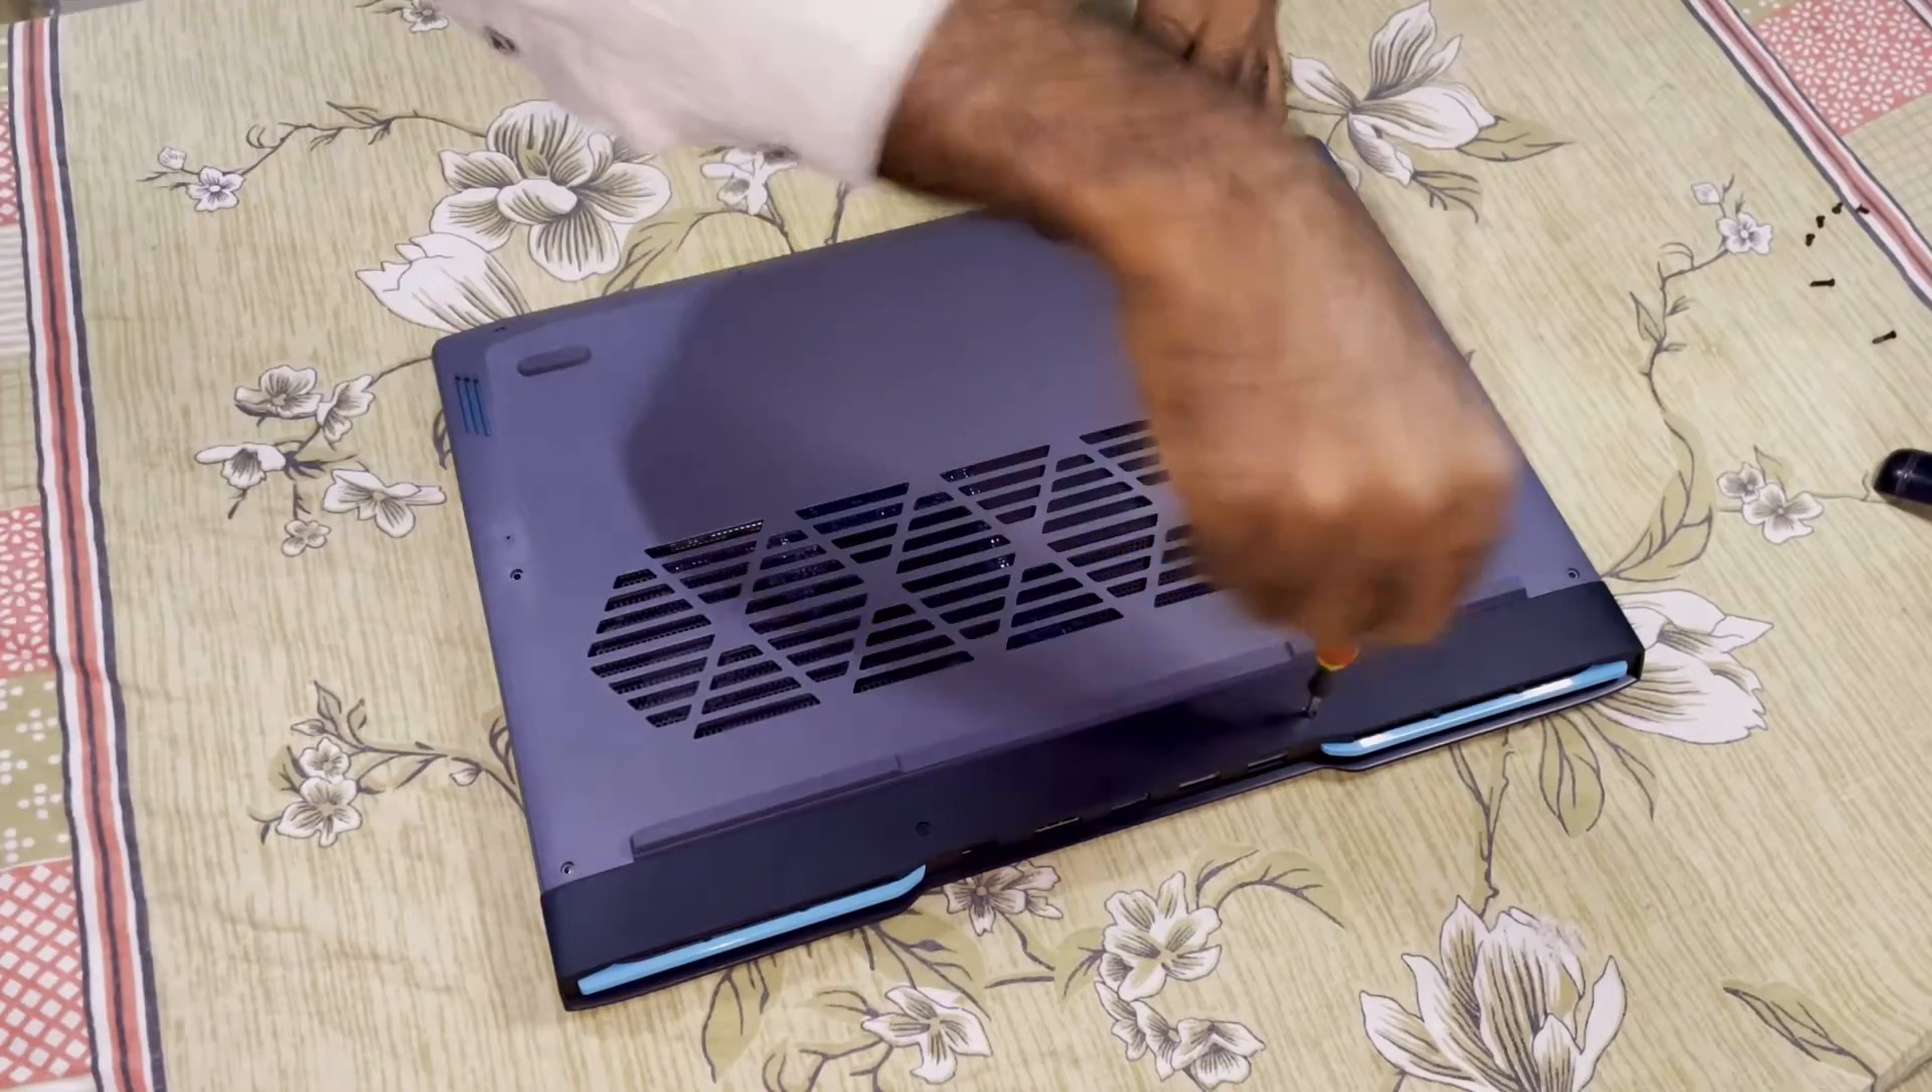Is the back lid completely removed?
No.